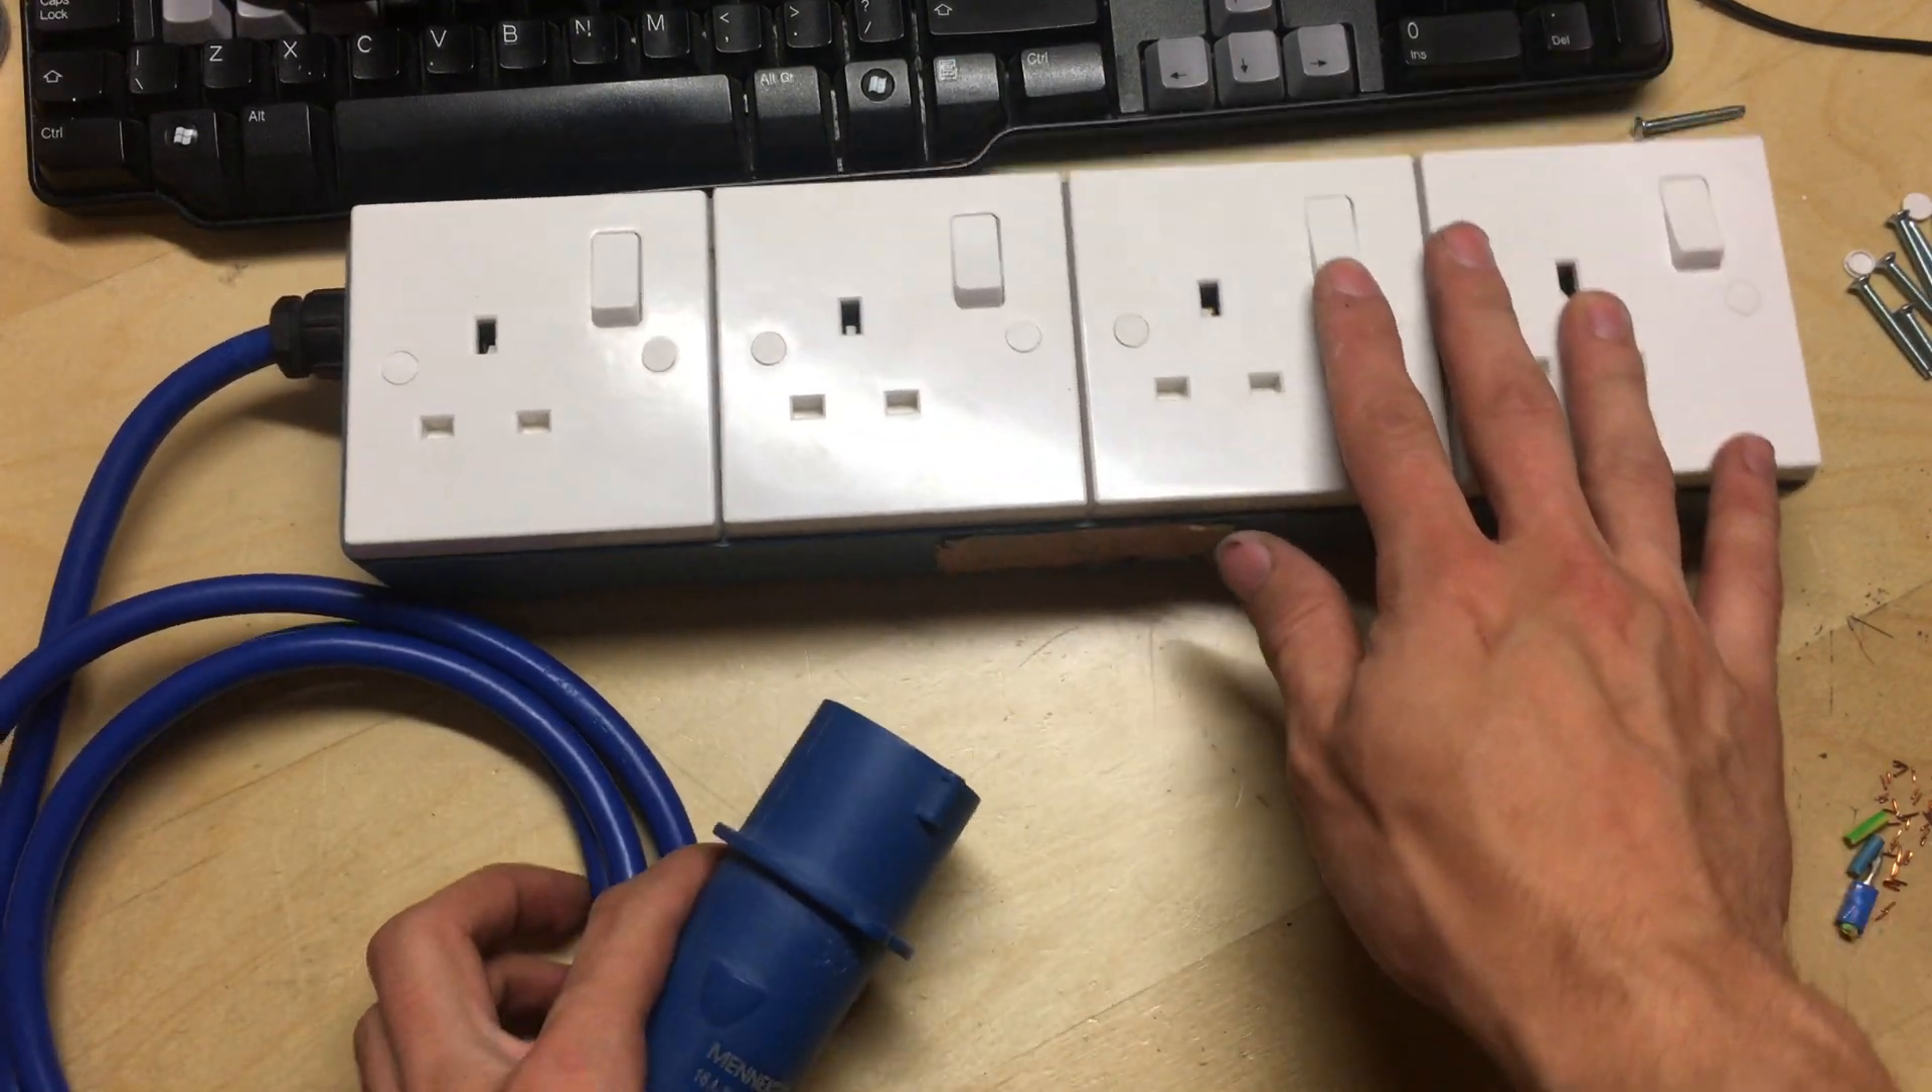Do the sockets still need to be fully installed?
No.